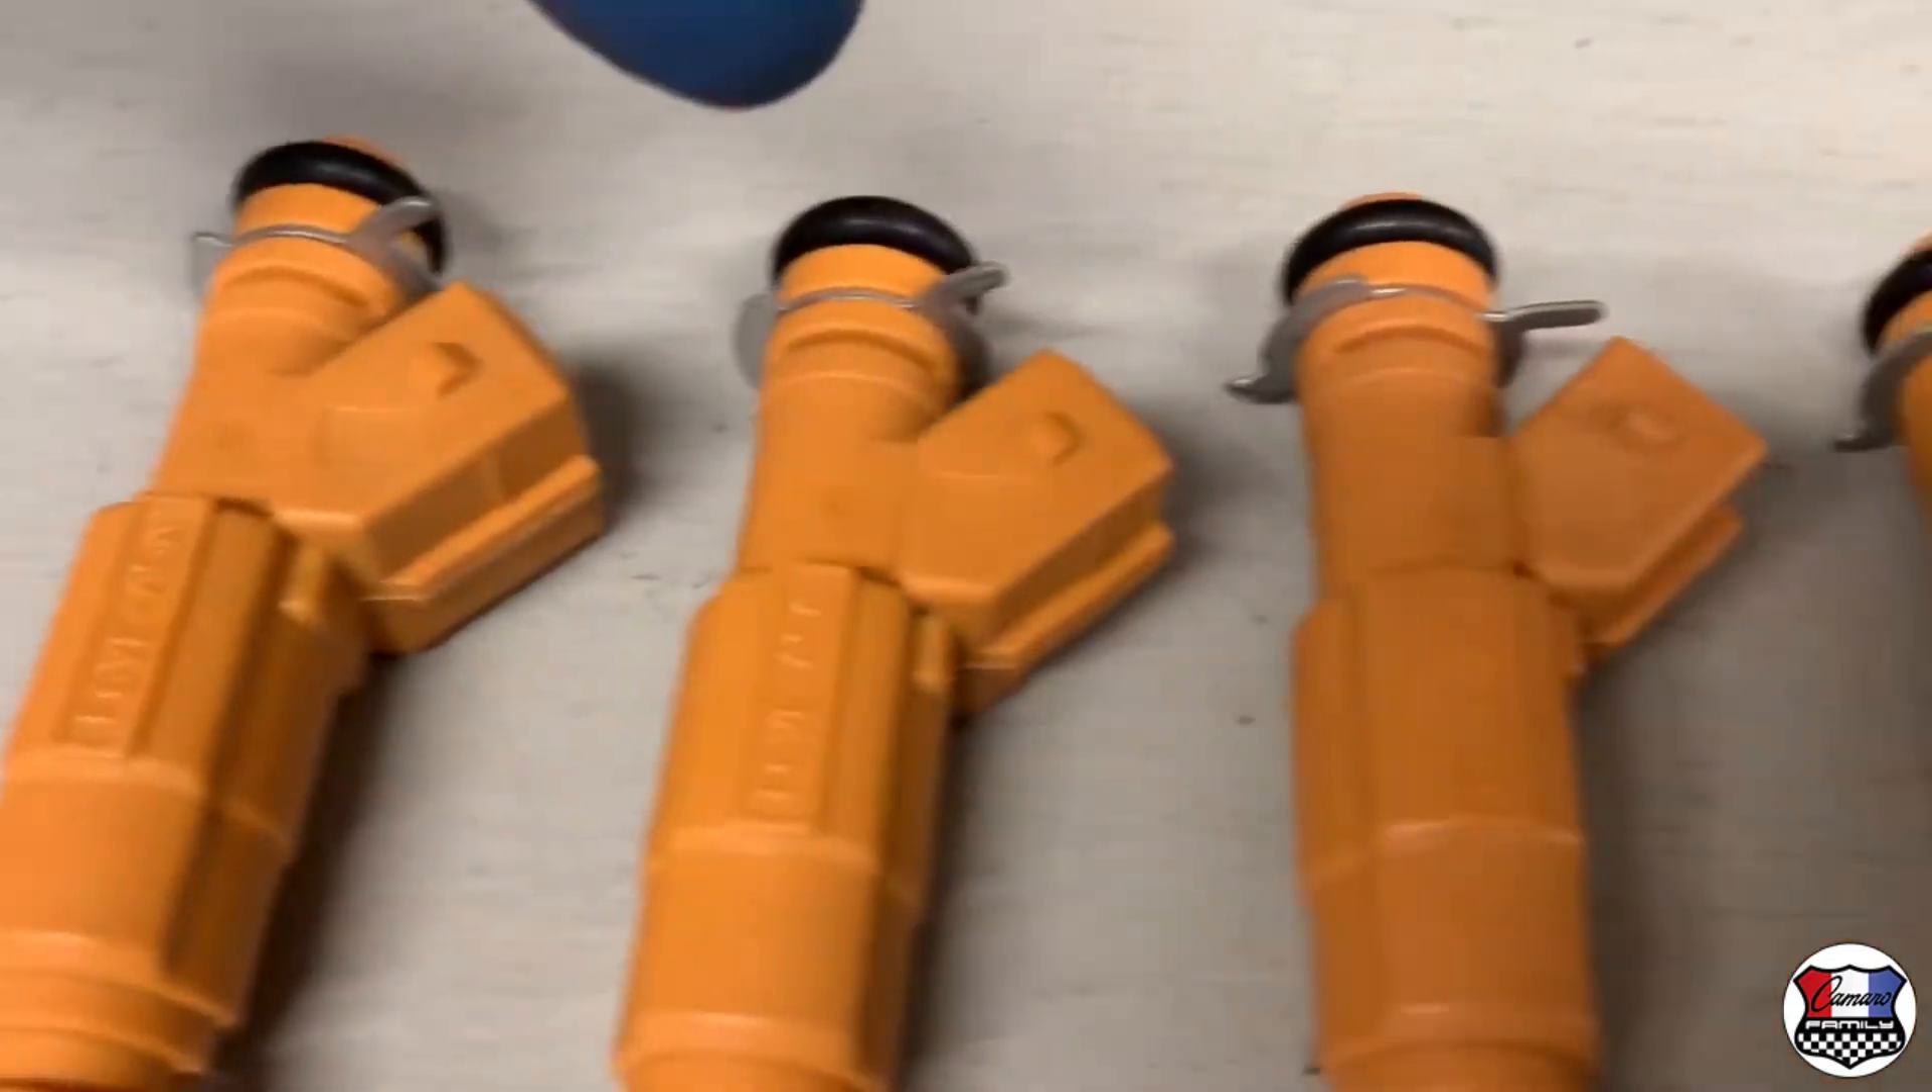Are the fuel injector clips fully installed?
Yes.